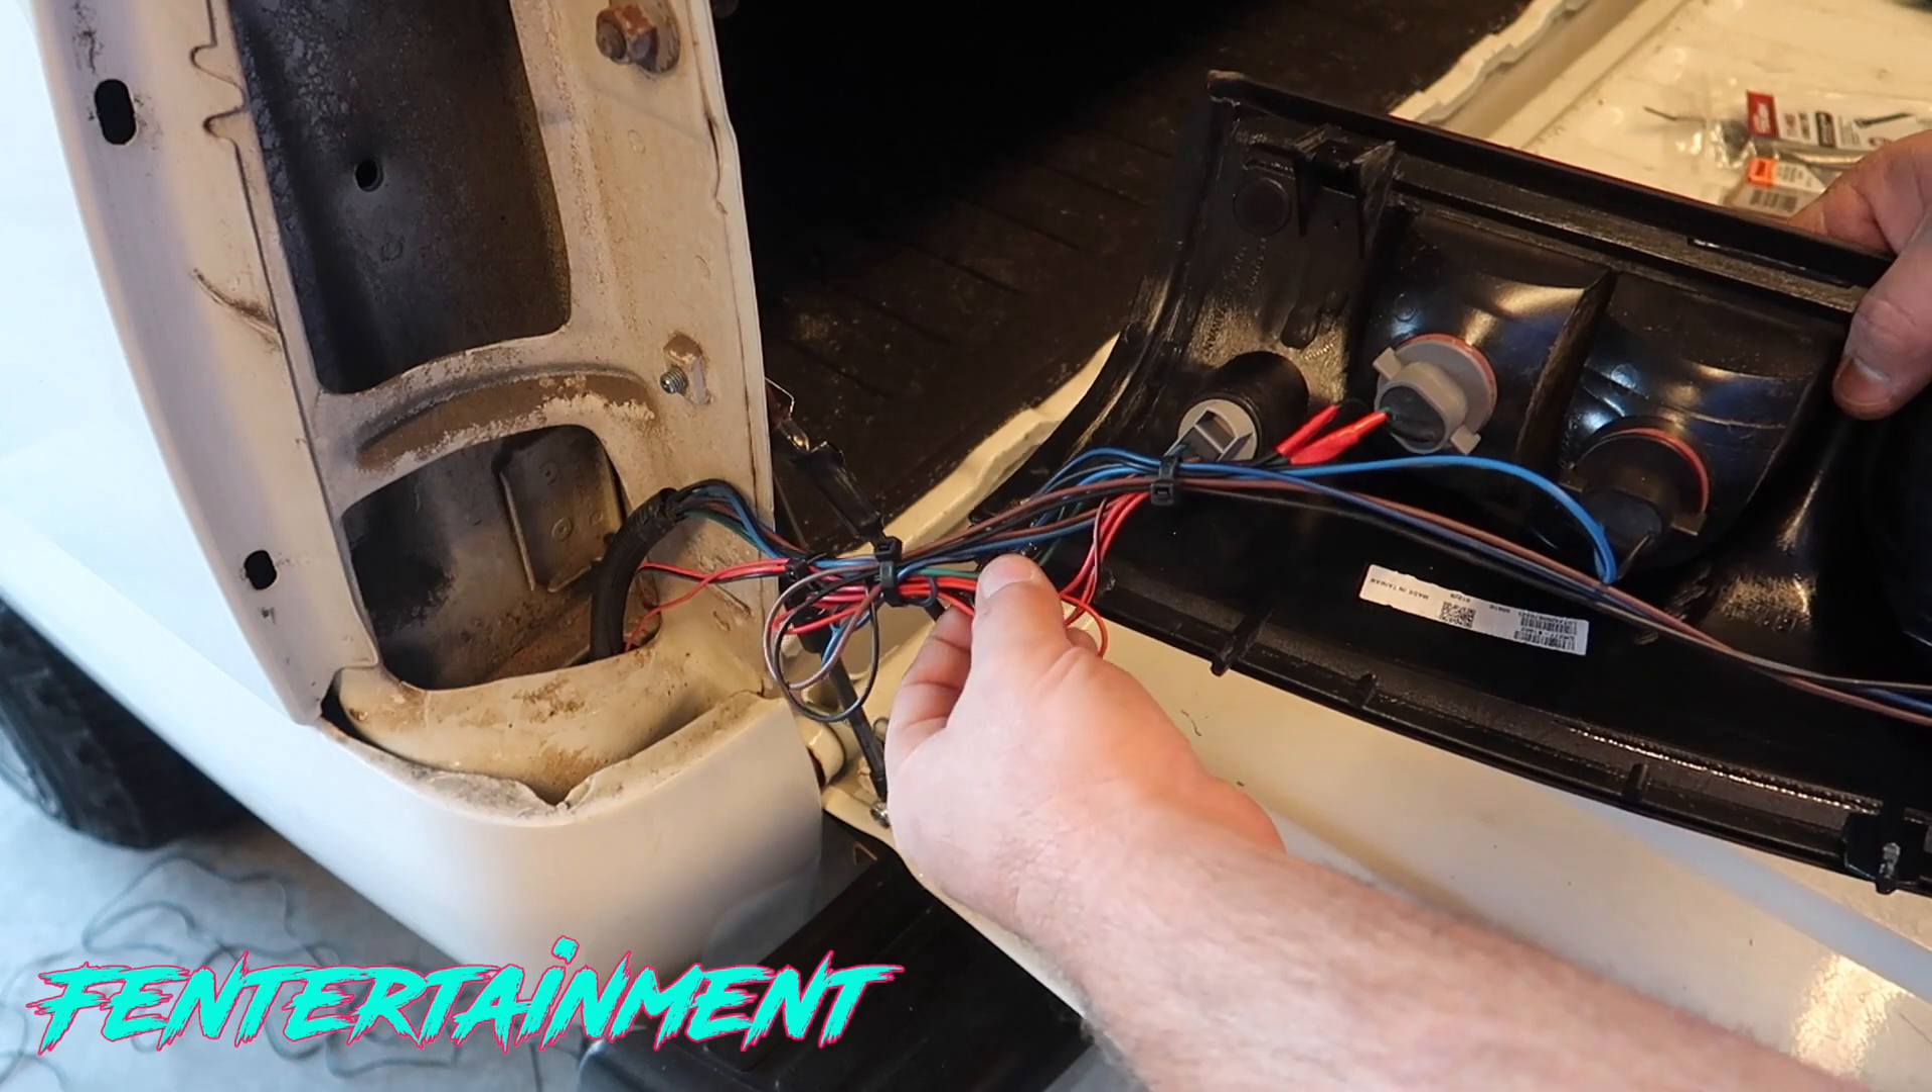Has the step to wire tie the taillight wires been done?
Yes.